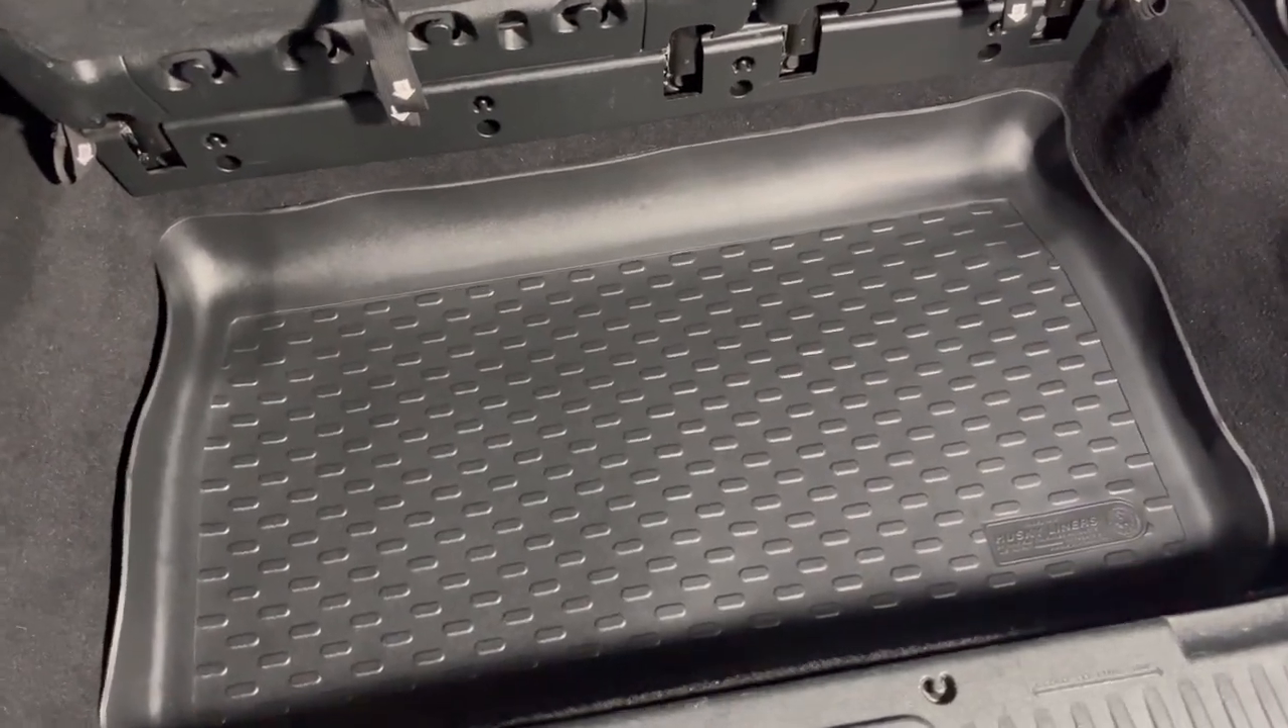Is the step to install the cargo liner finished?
Yes.